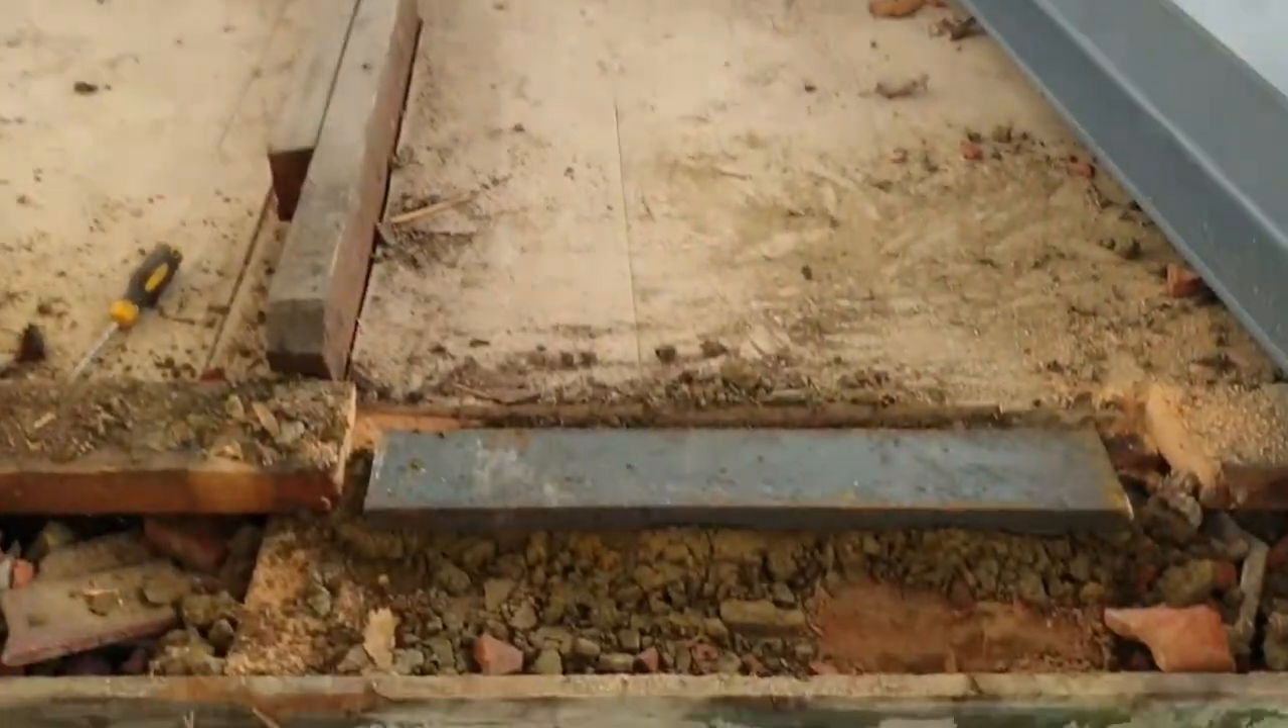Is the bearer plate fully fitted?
Yes.